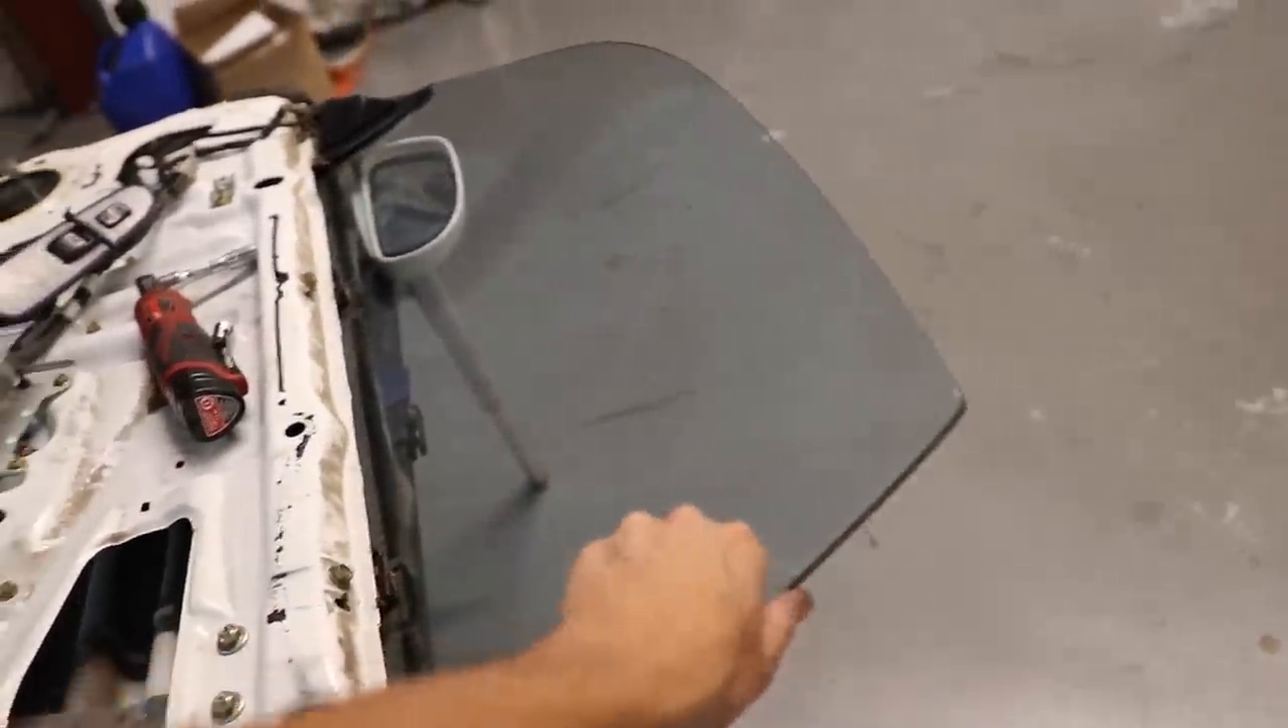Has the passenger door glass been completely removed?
No.